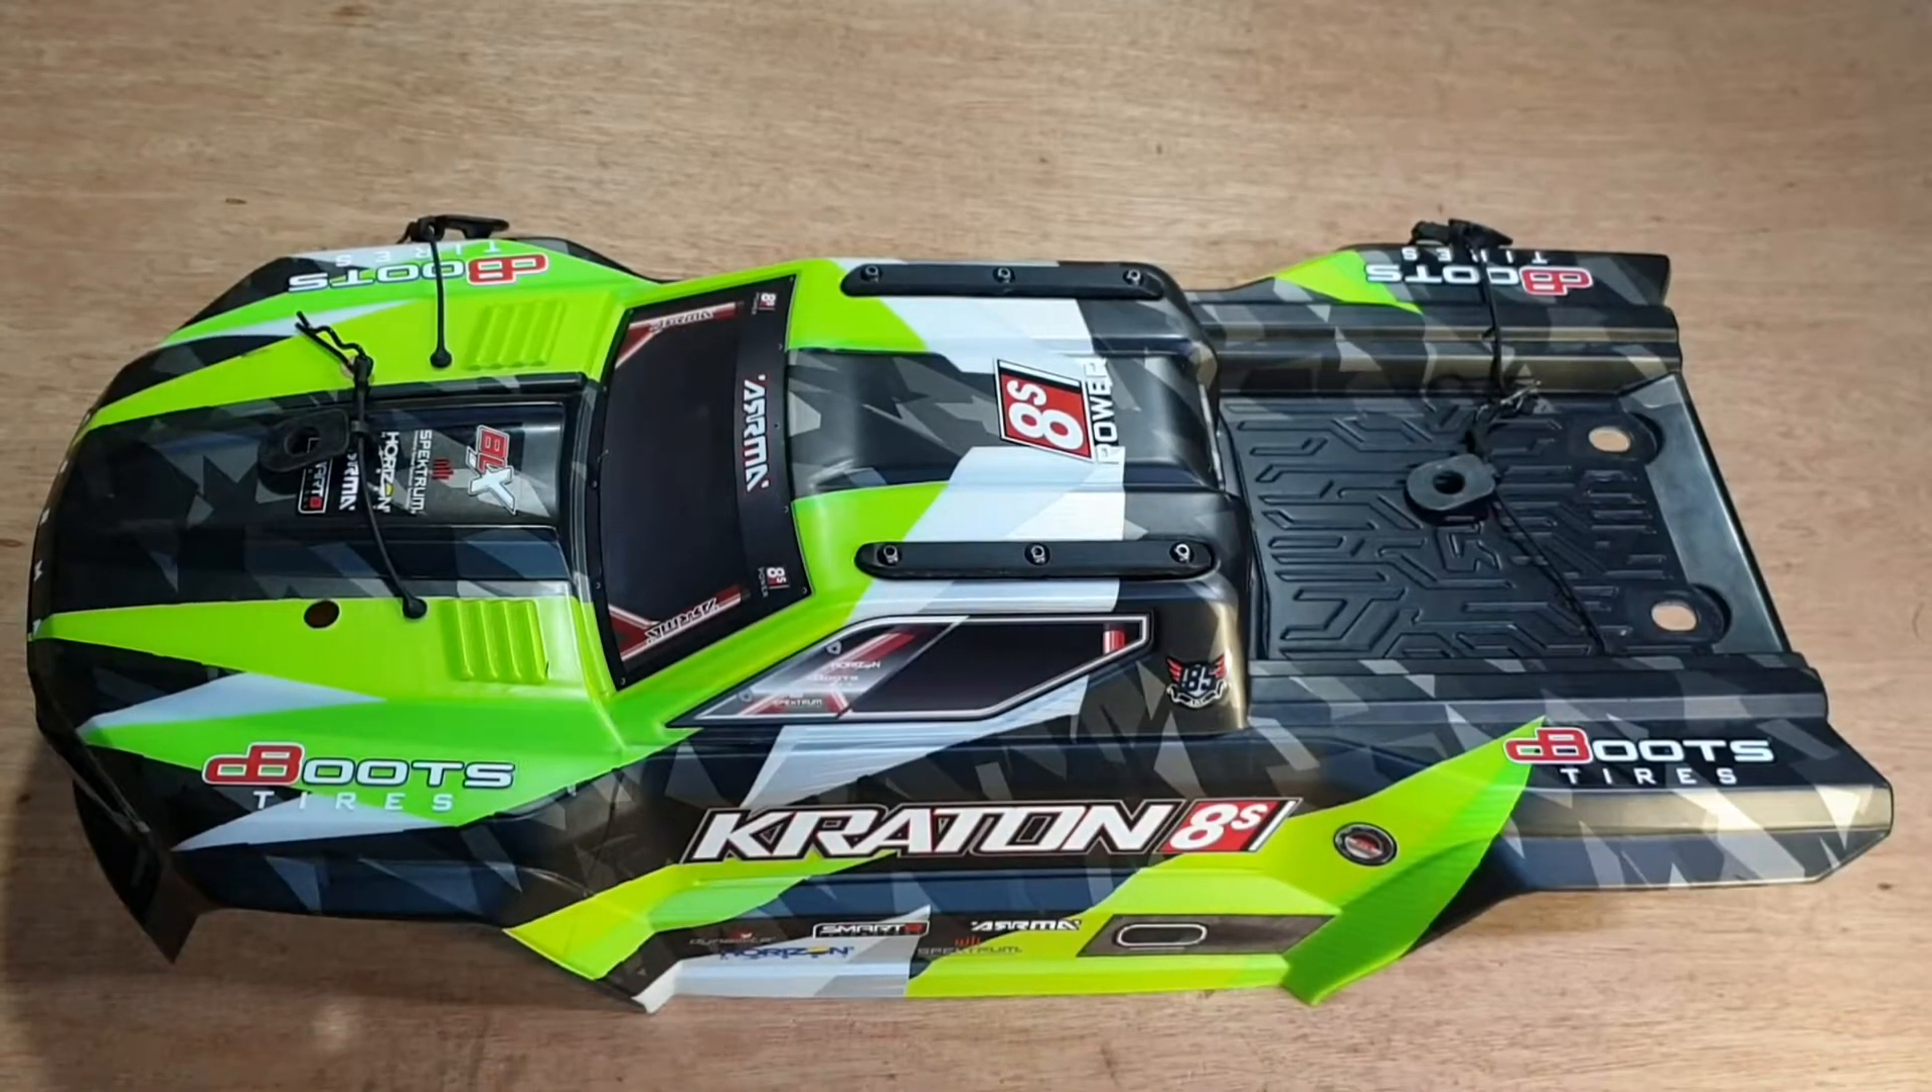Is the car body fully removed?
Yes.